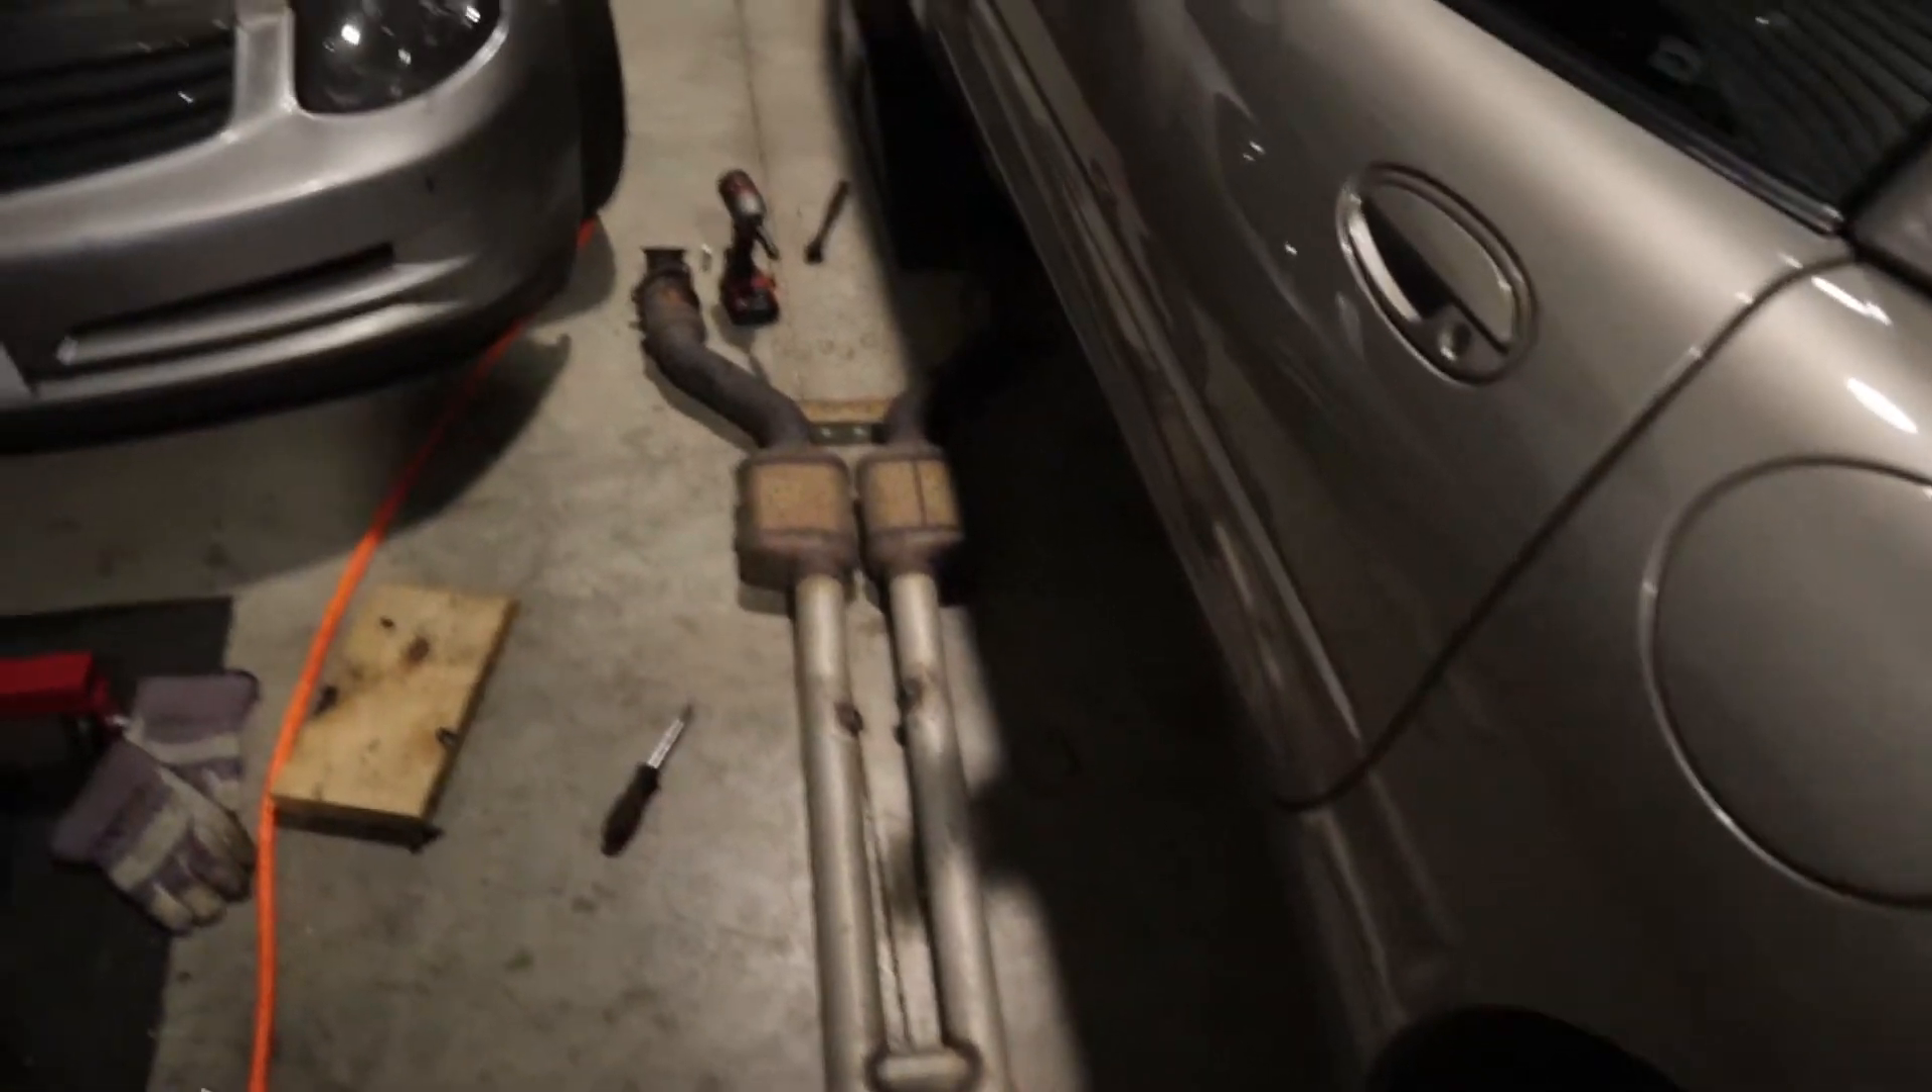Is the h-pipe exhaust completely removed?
Yes.